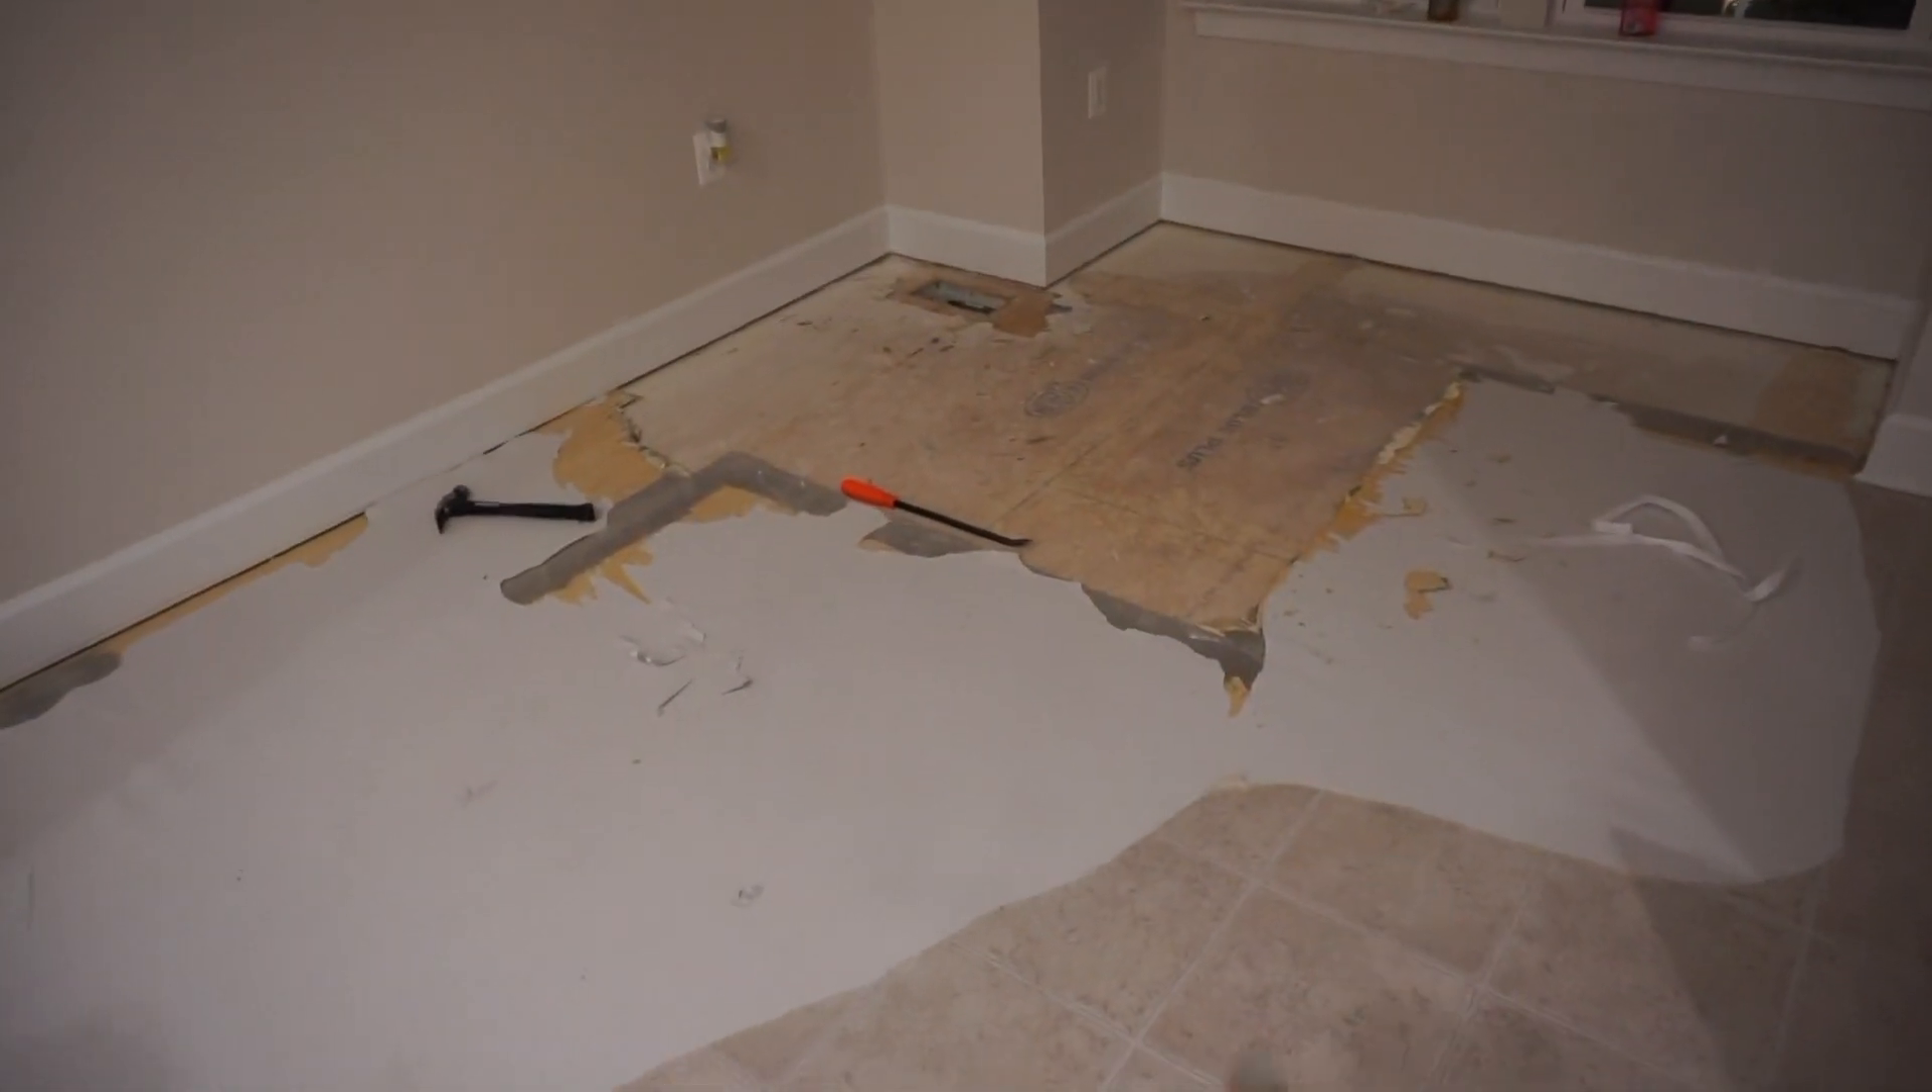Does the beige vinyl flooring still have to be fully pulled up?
Yes.